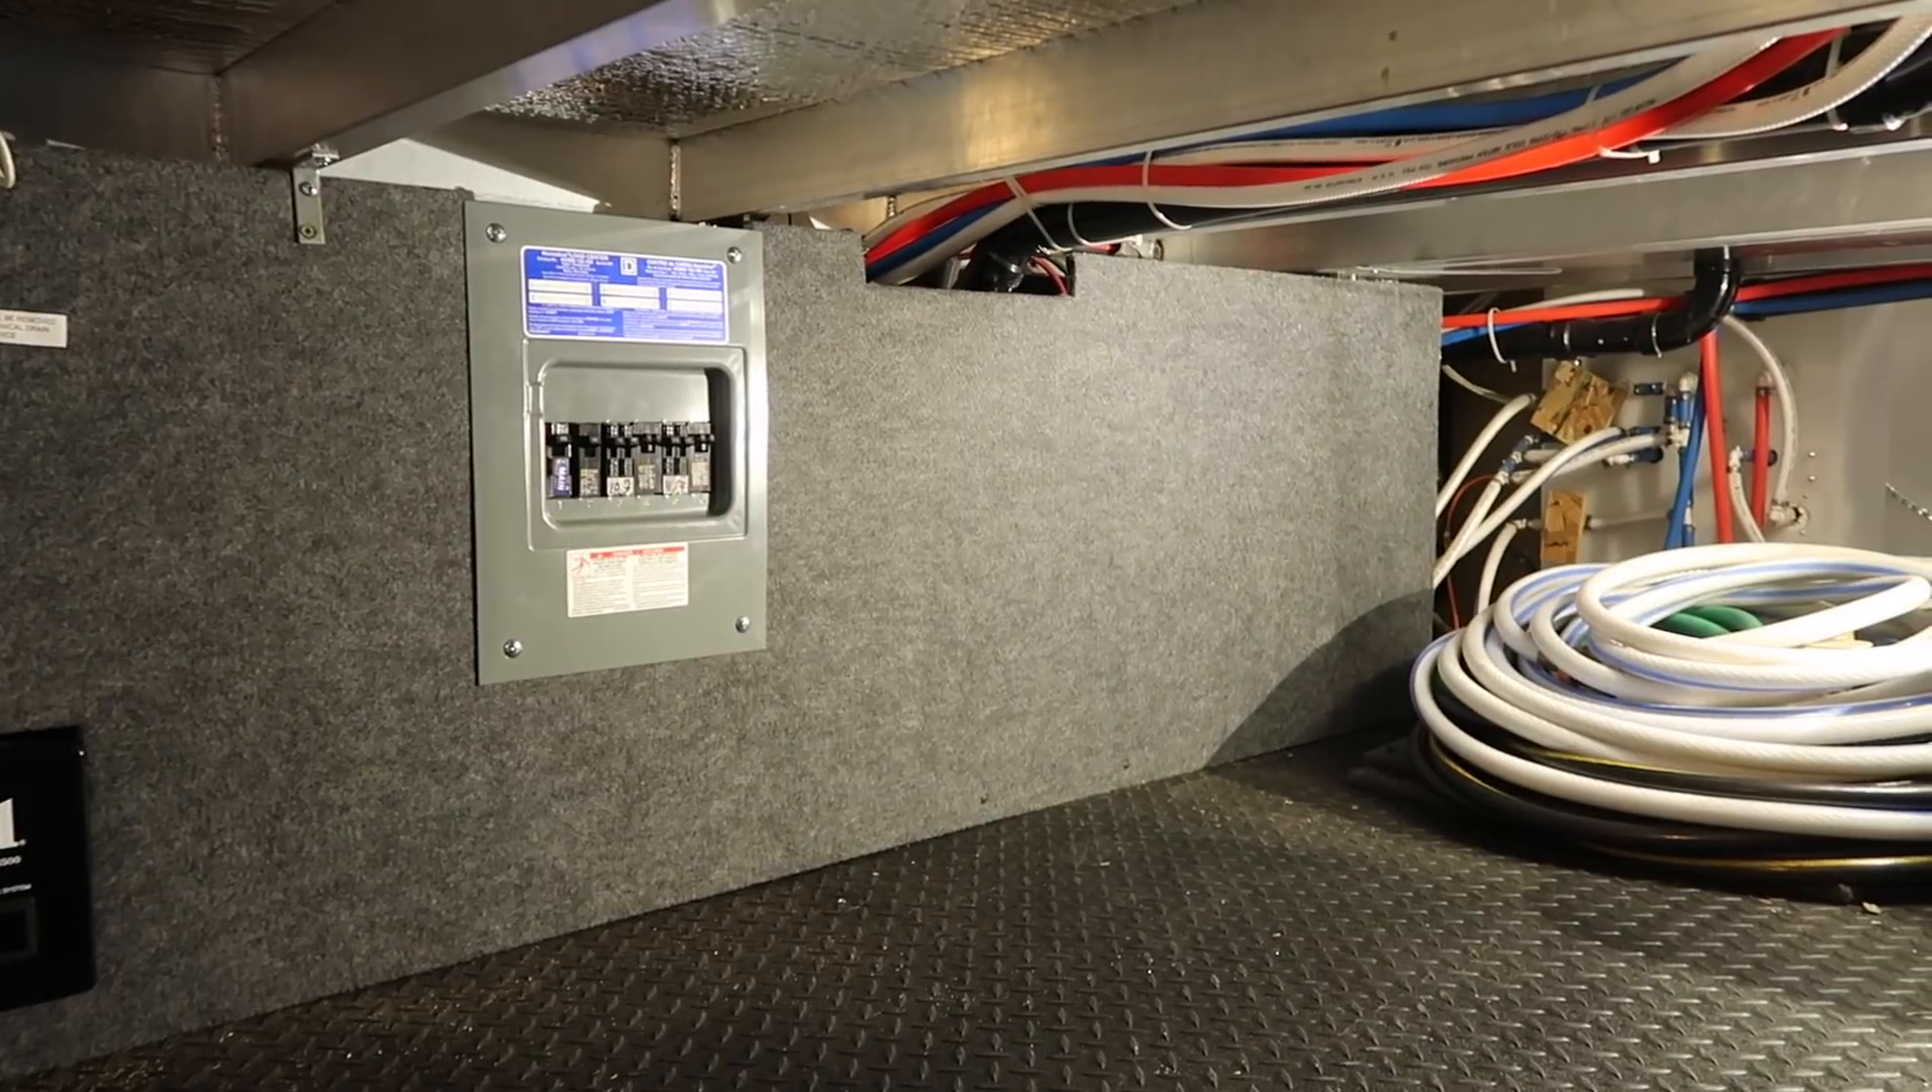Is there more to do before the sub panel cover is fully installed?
No.